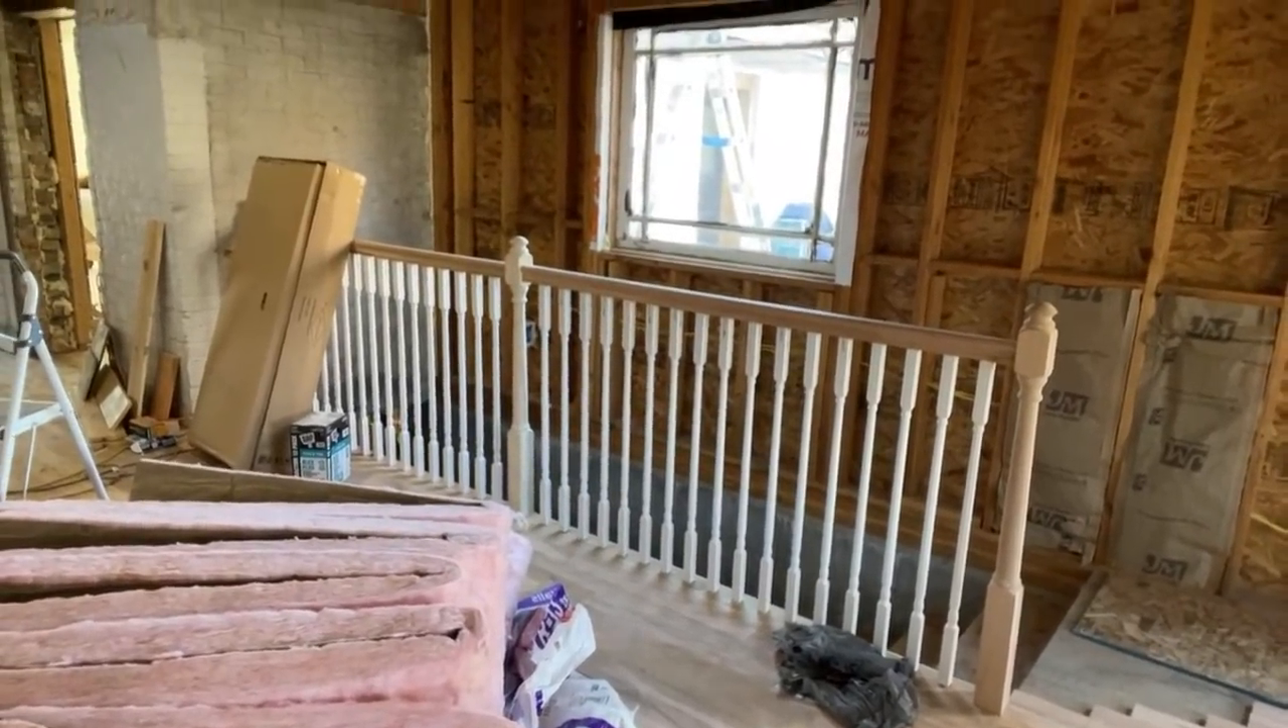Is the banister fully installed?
Yes.